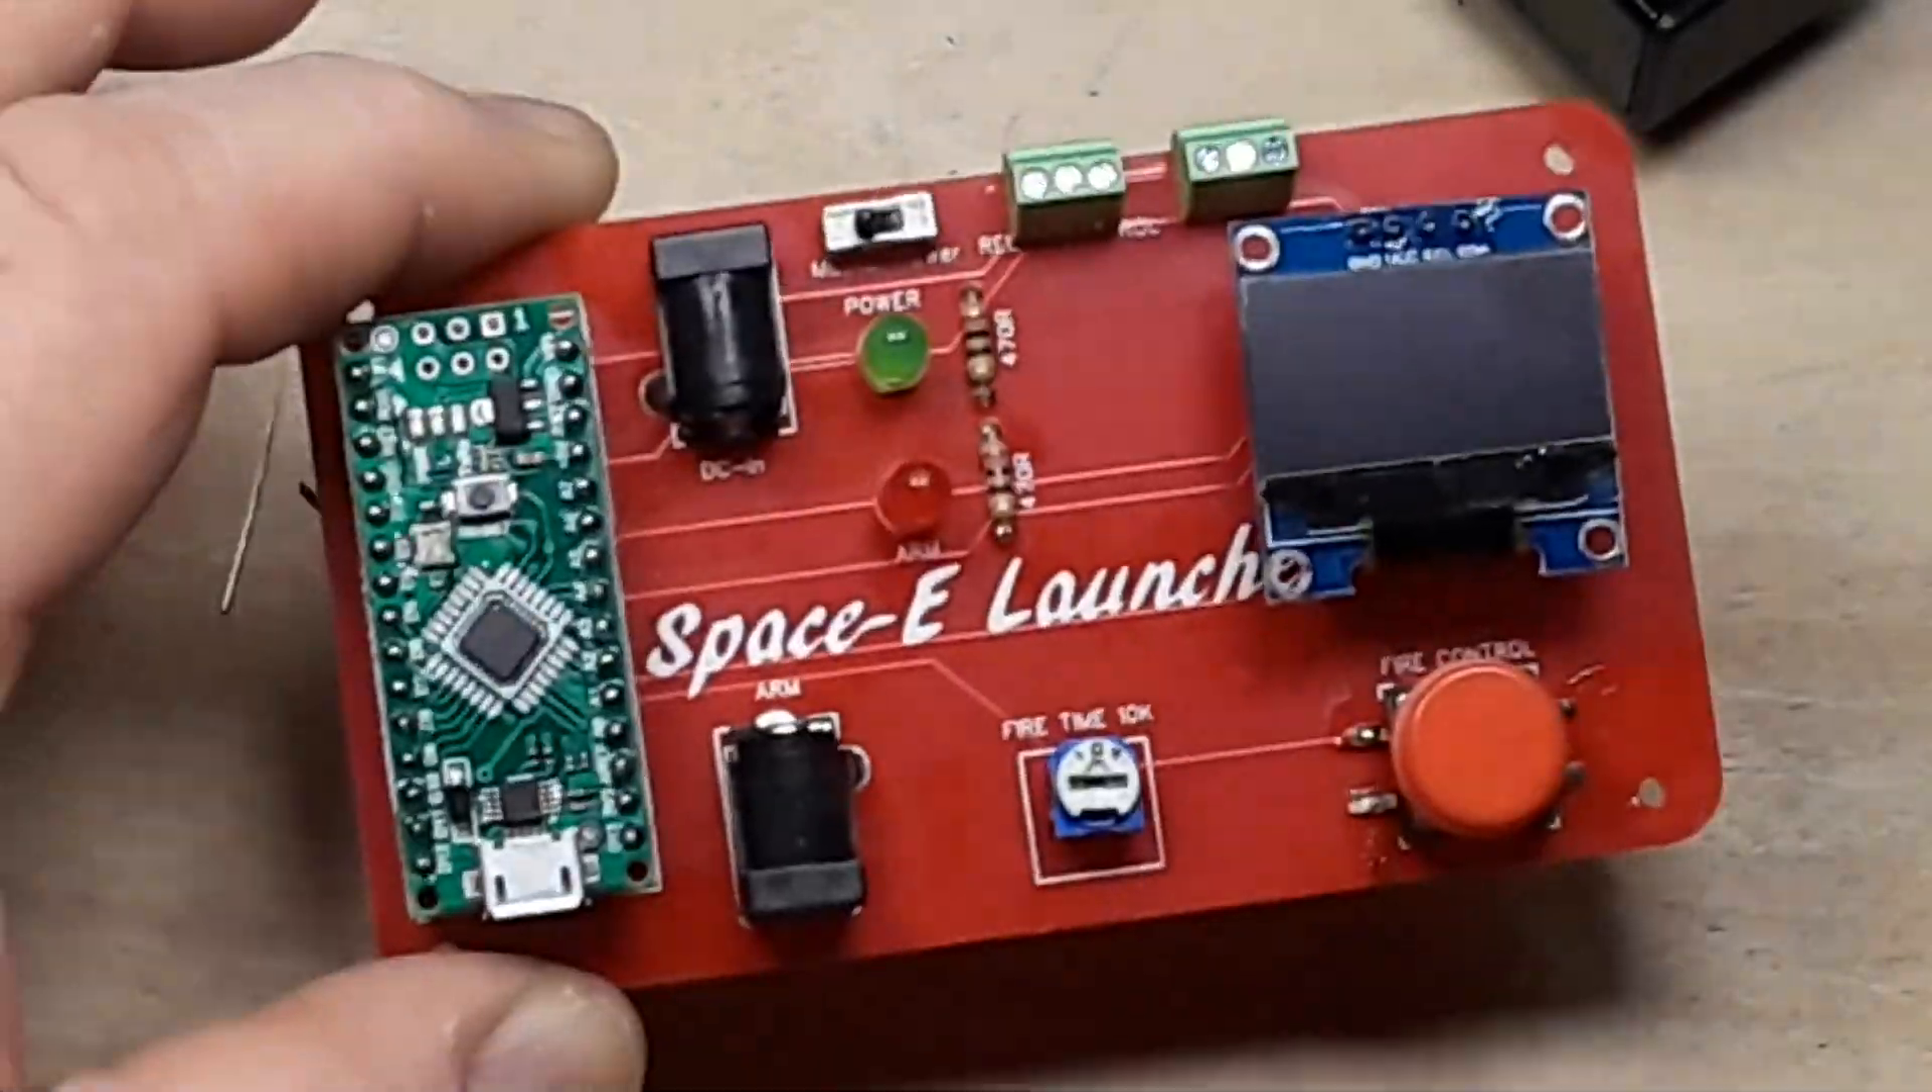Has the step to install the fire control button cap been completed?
Yes.